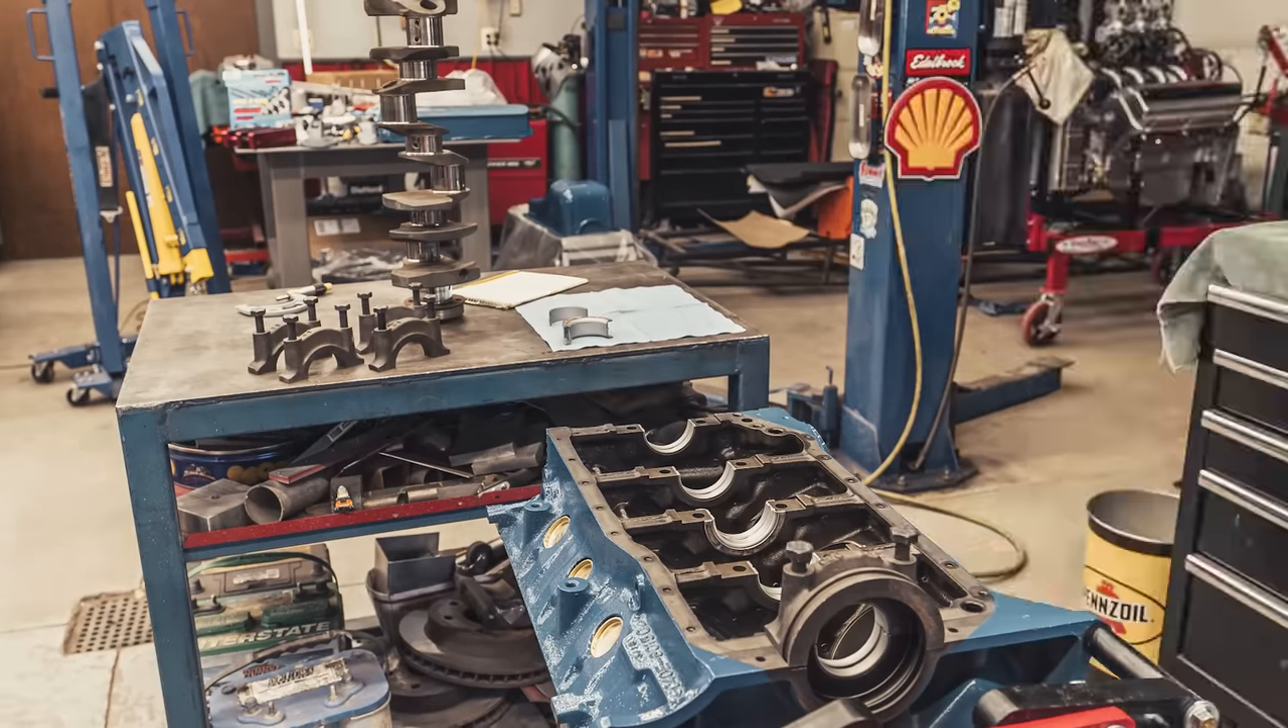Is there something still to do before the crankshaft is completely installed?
Yes.